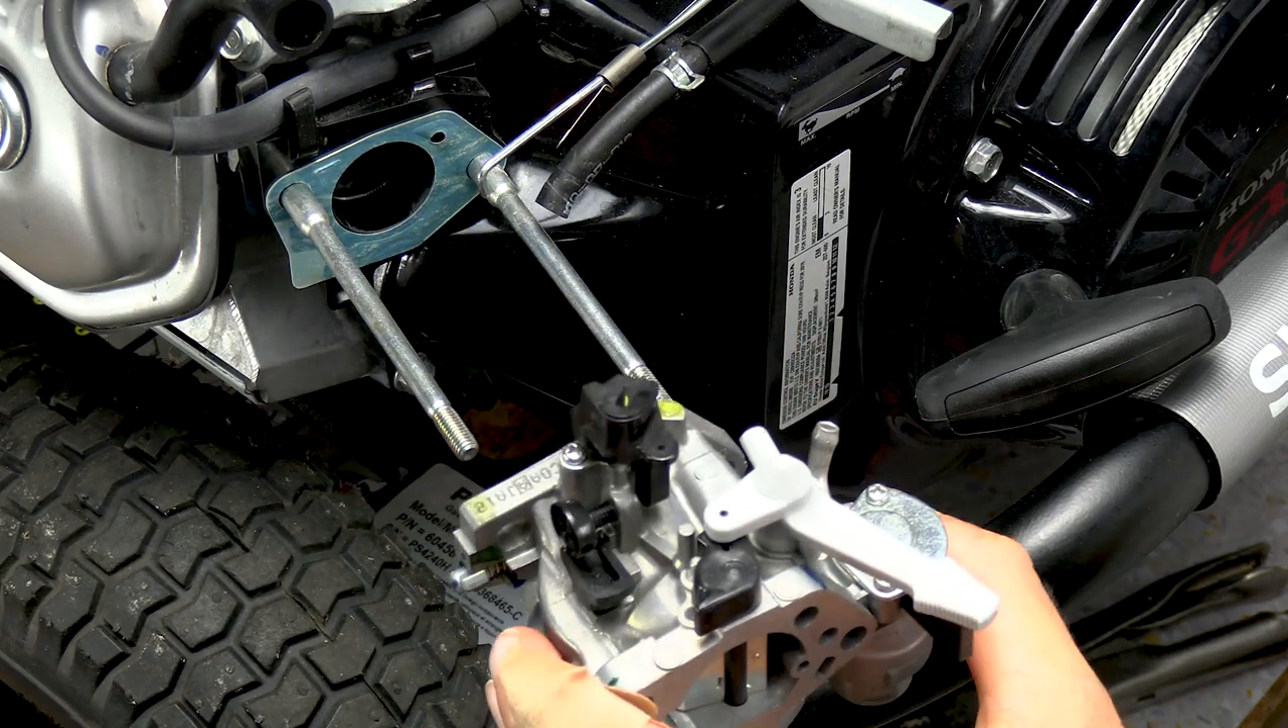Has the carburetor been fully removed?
Yes.